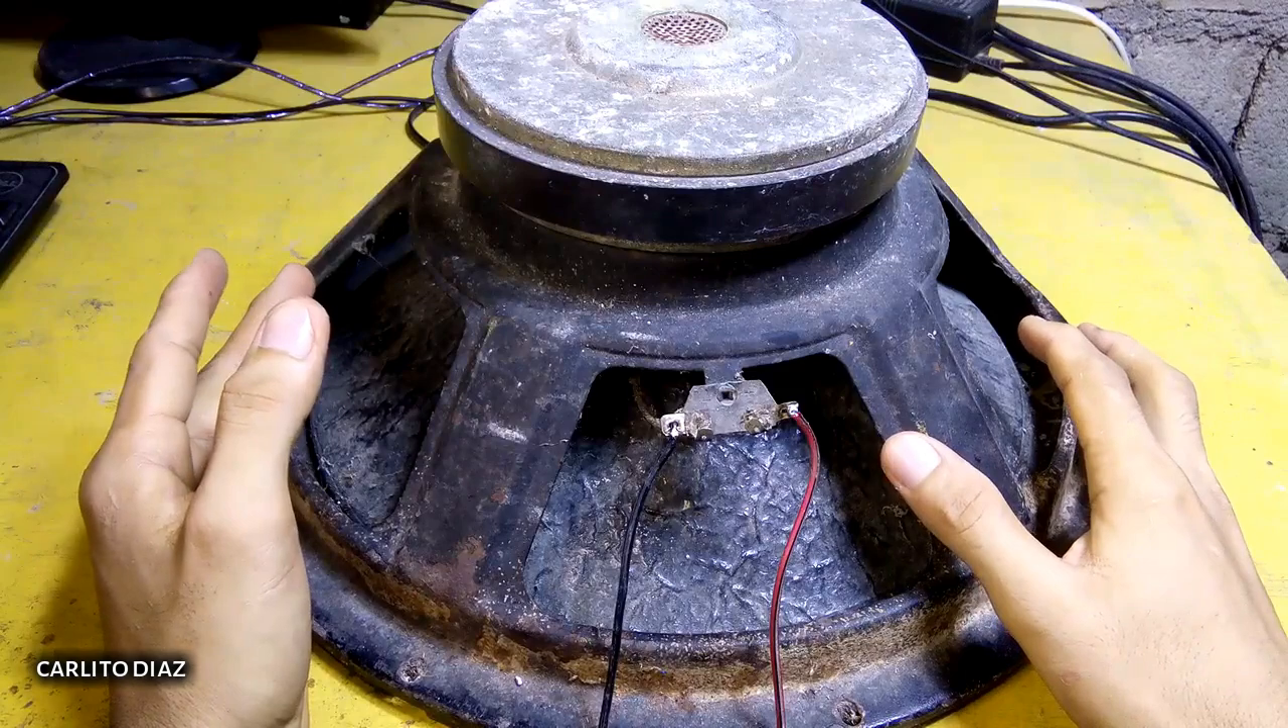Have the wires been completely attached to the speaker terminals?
Yes.